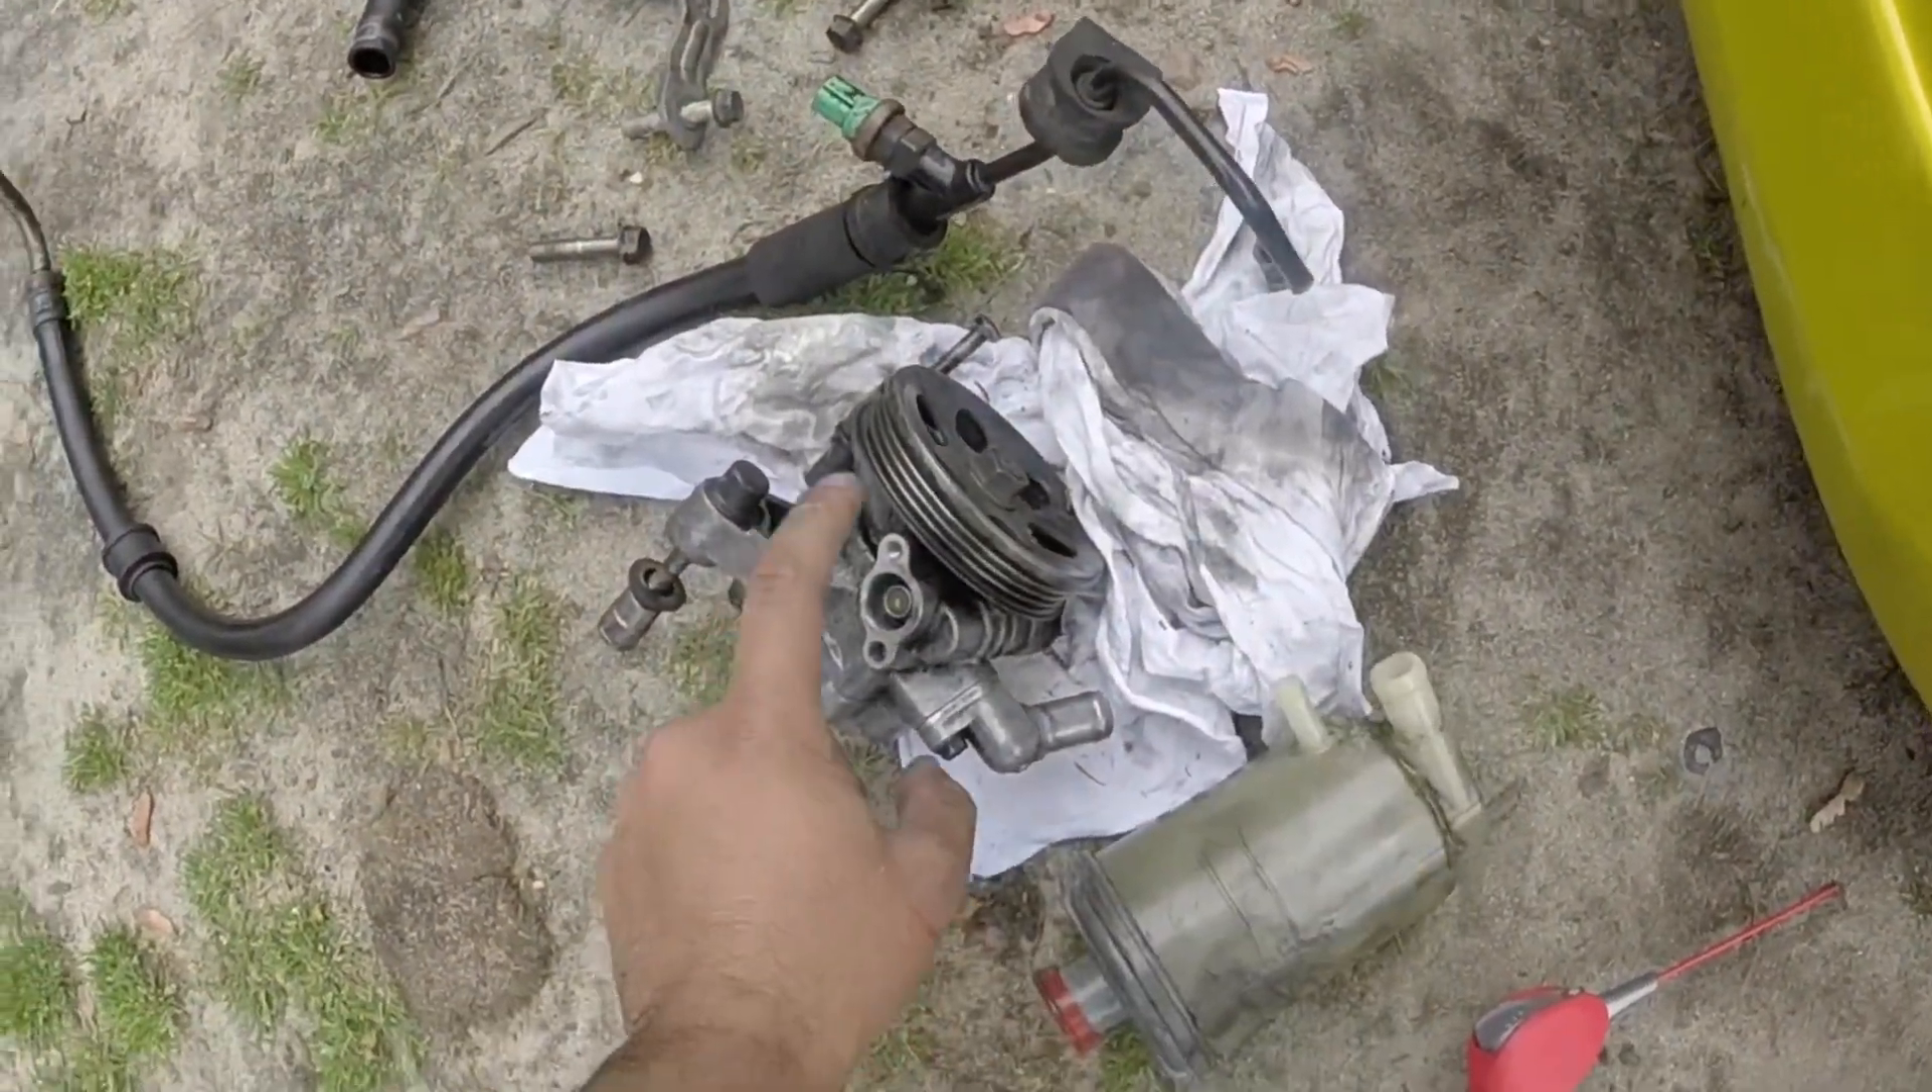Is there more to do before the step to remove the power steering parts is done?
No.